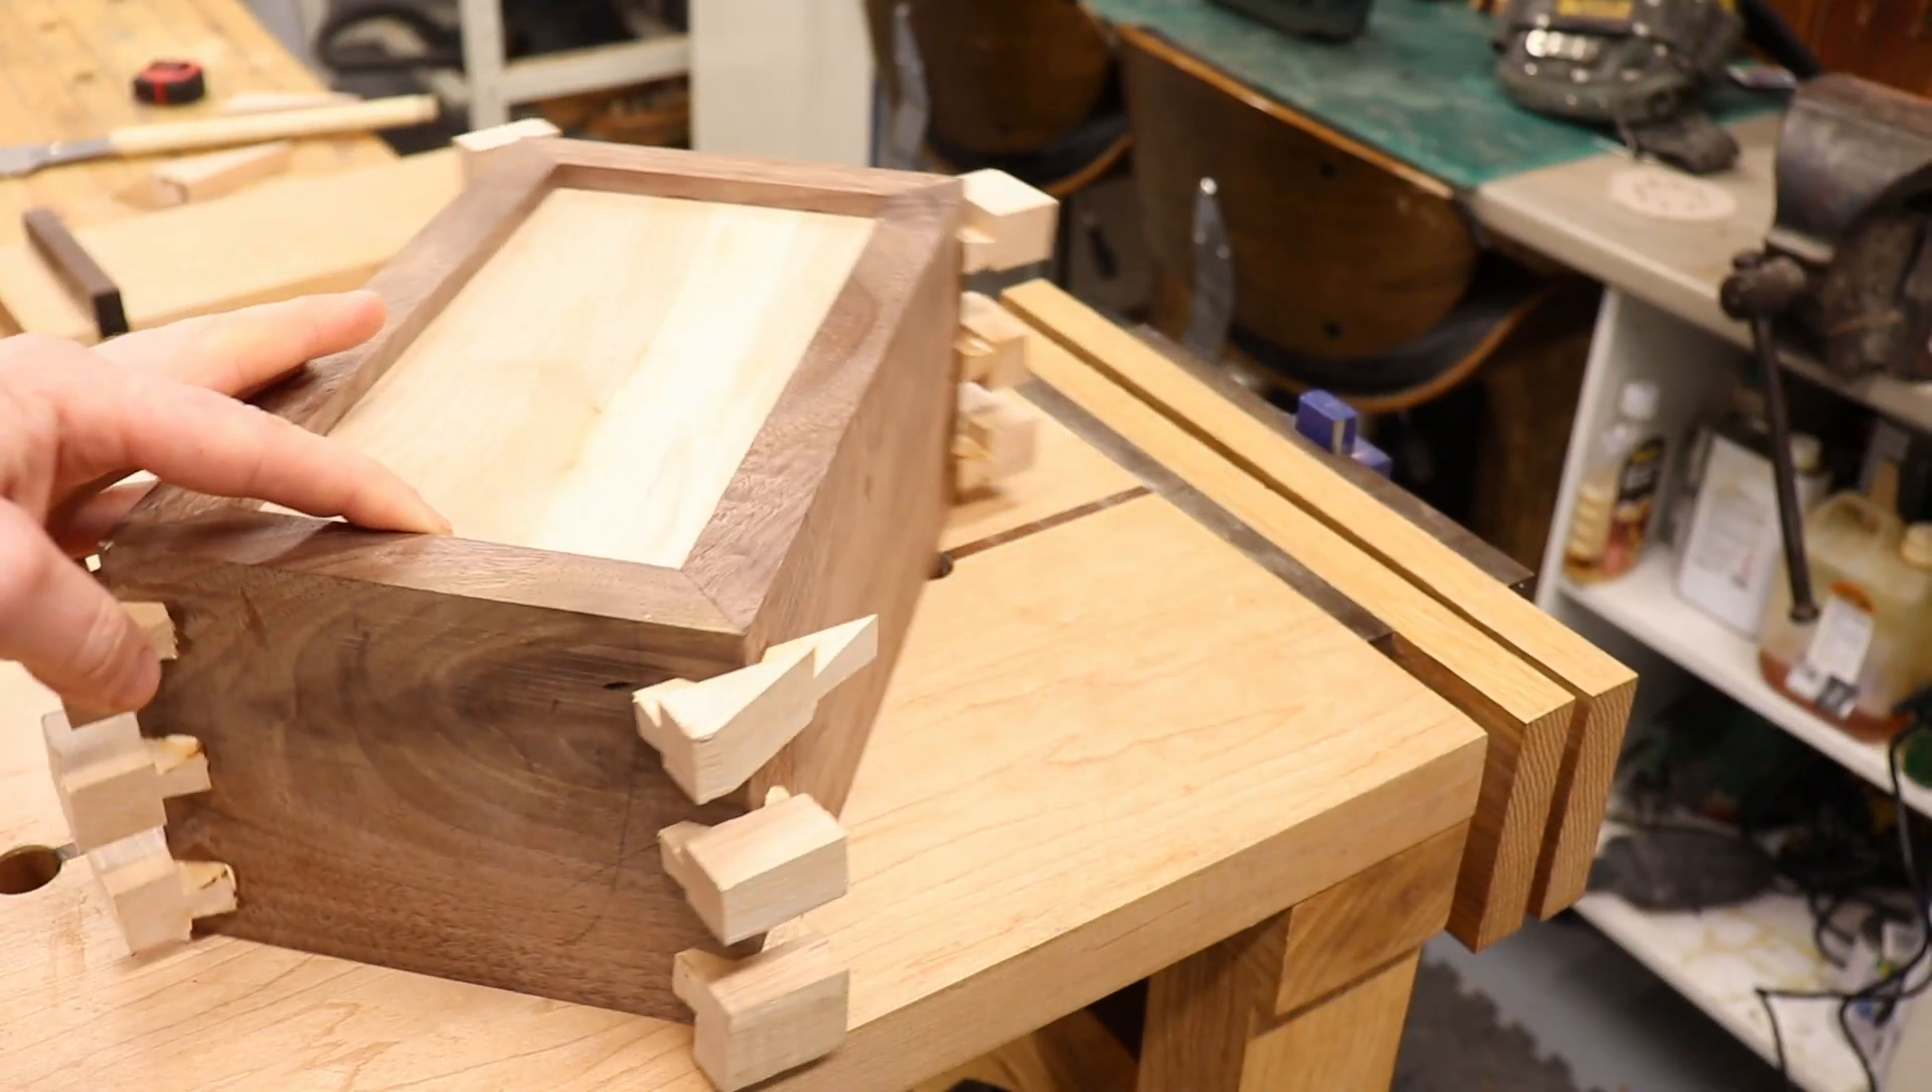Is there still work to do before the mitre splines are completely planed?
Yes.